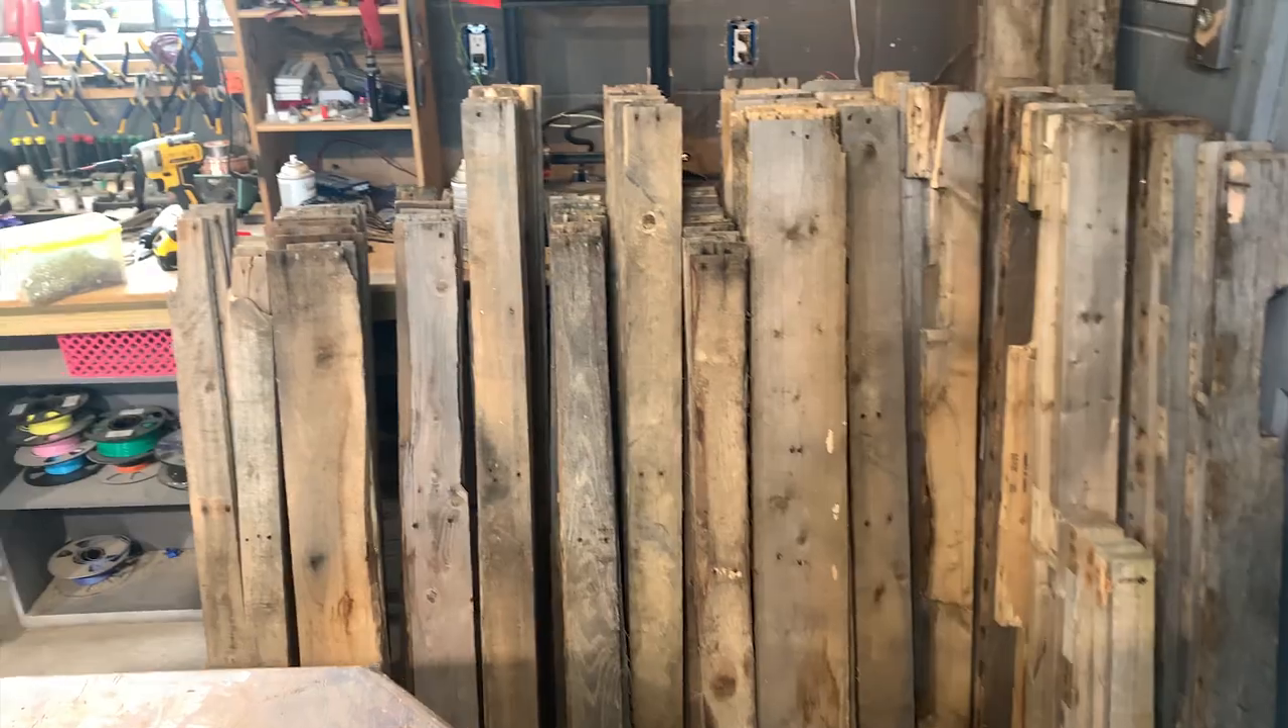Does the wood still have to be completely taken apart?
No.